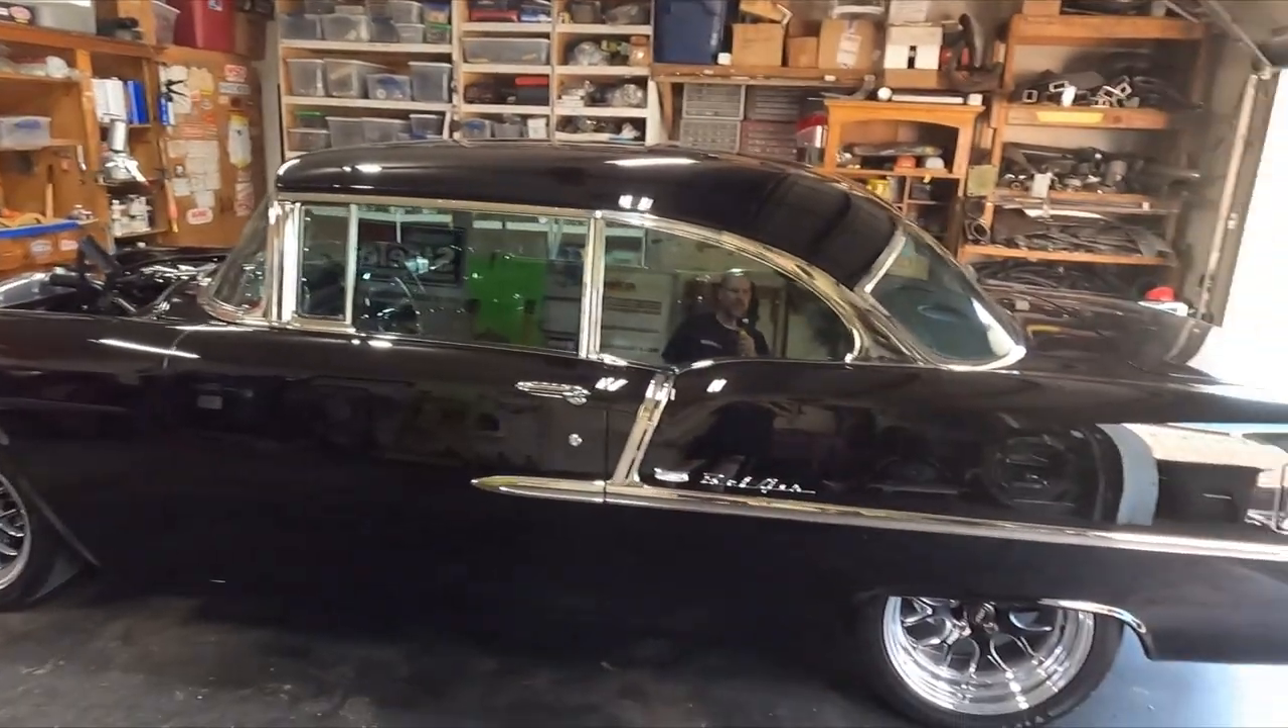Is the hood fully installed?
No.